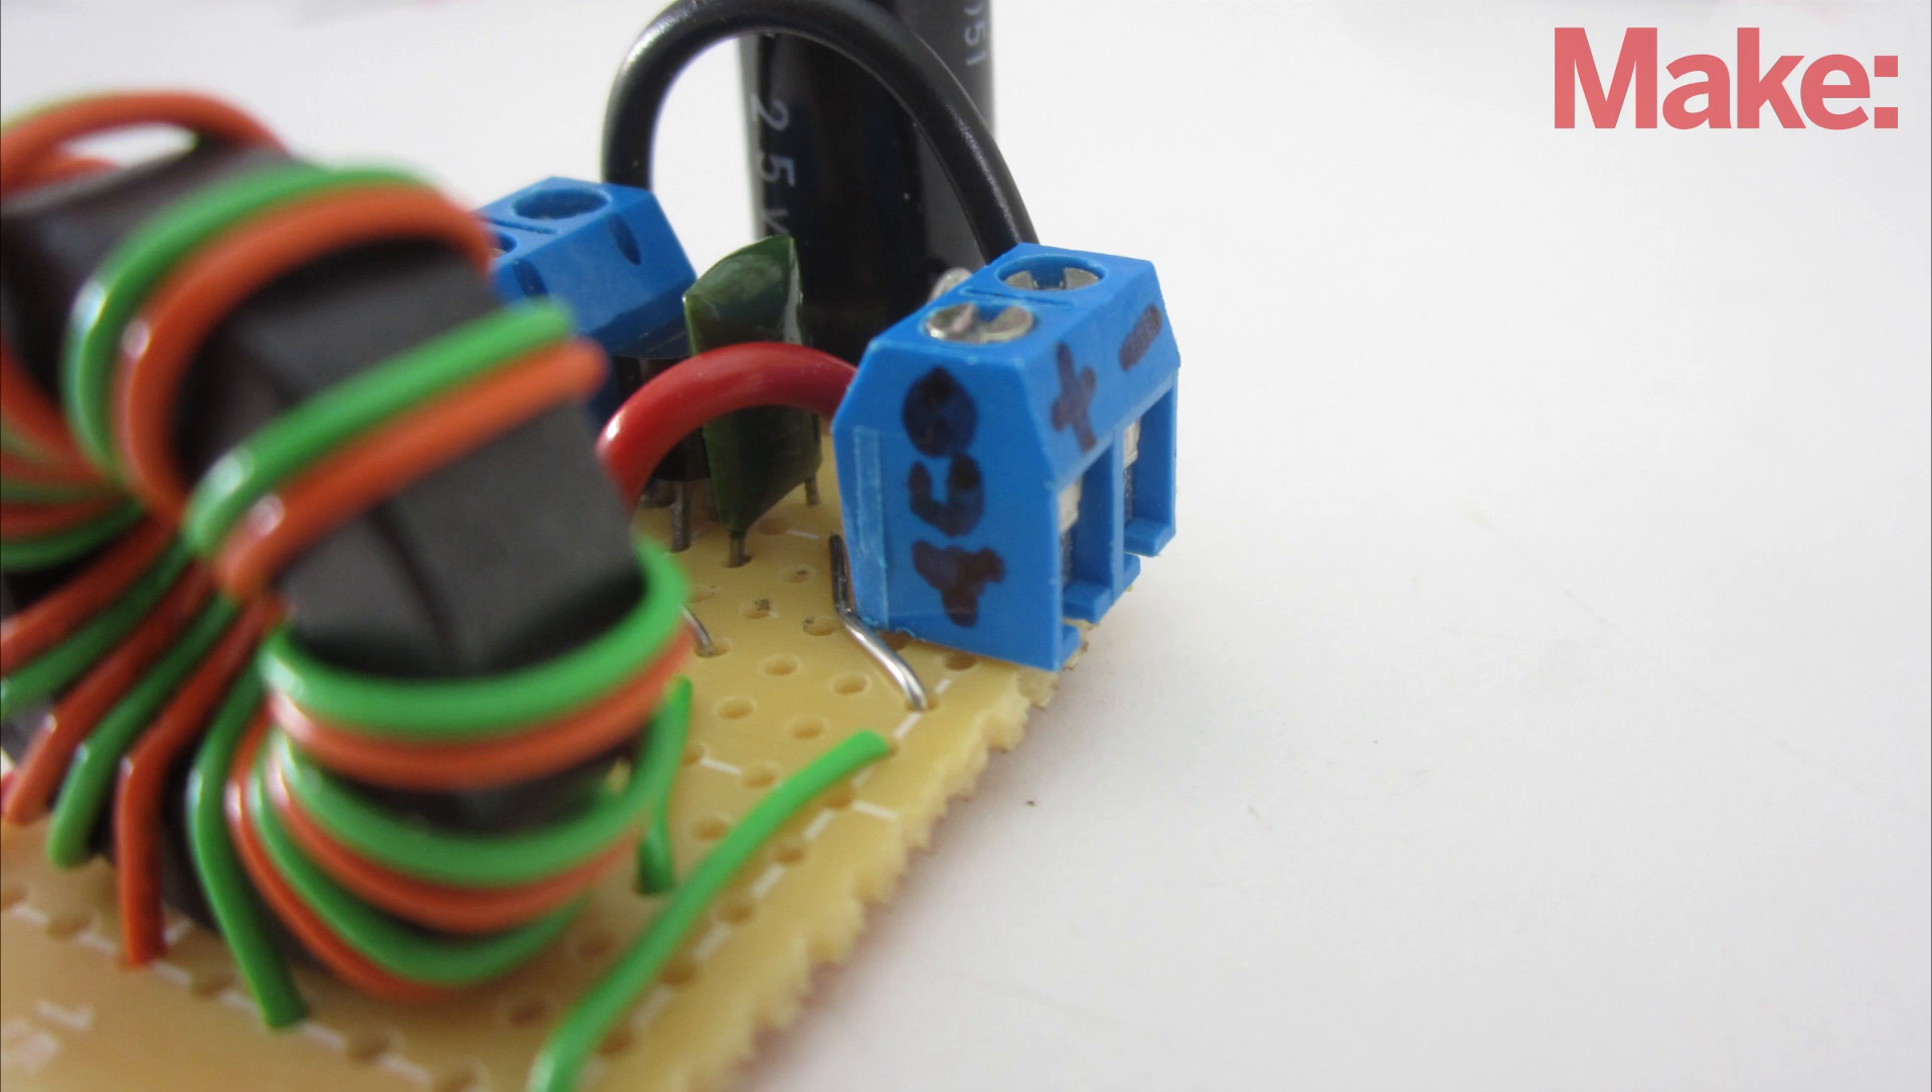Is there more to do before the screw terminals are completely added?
No.